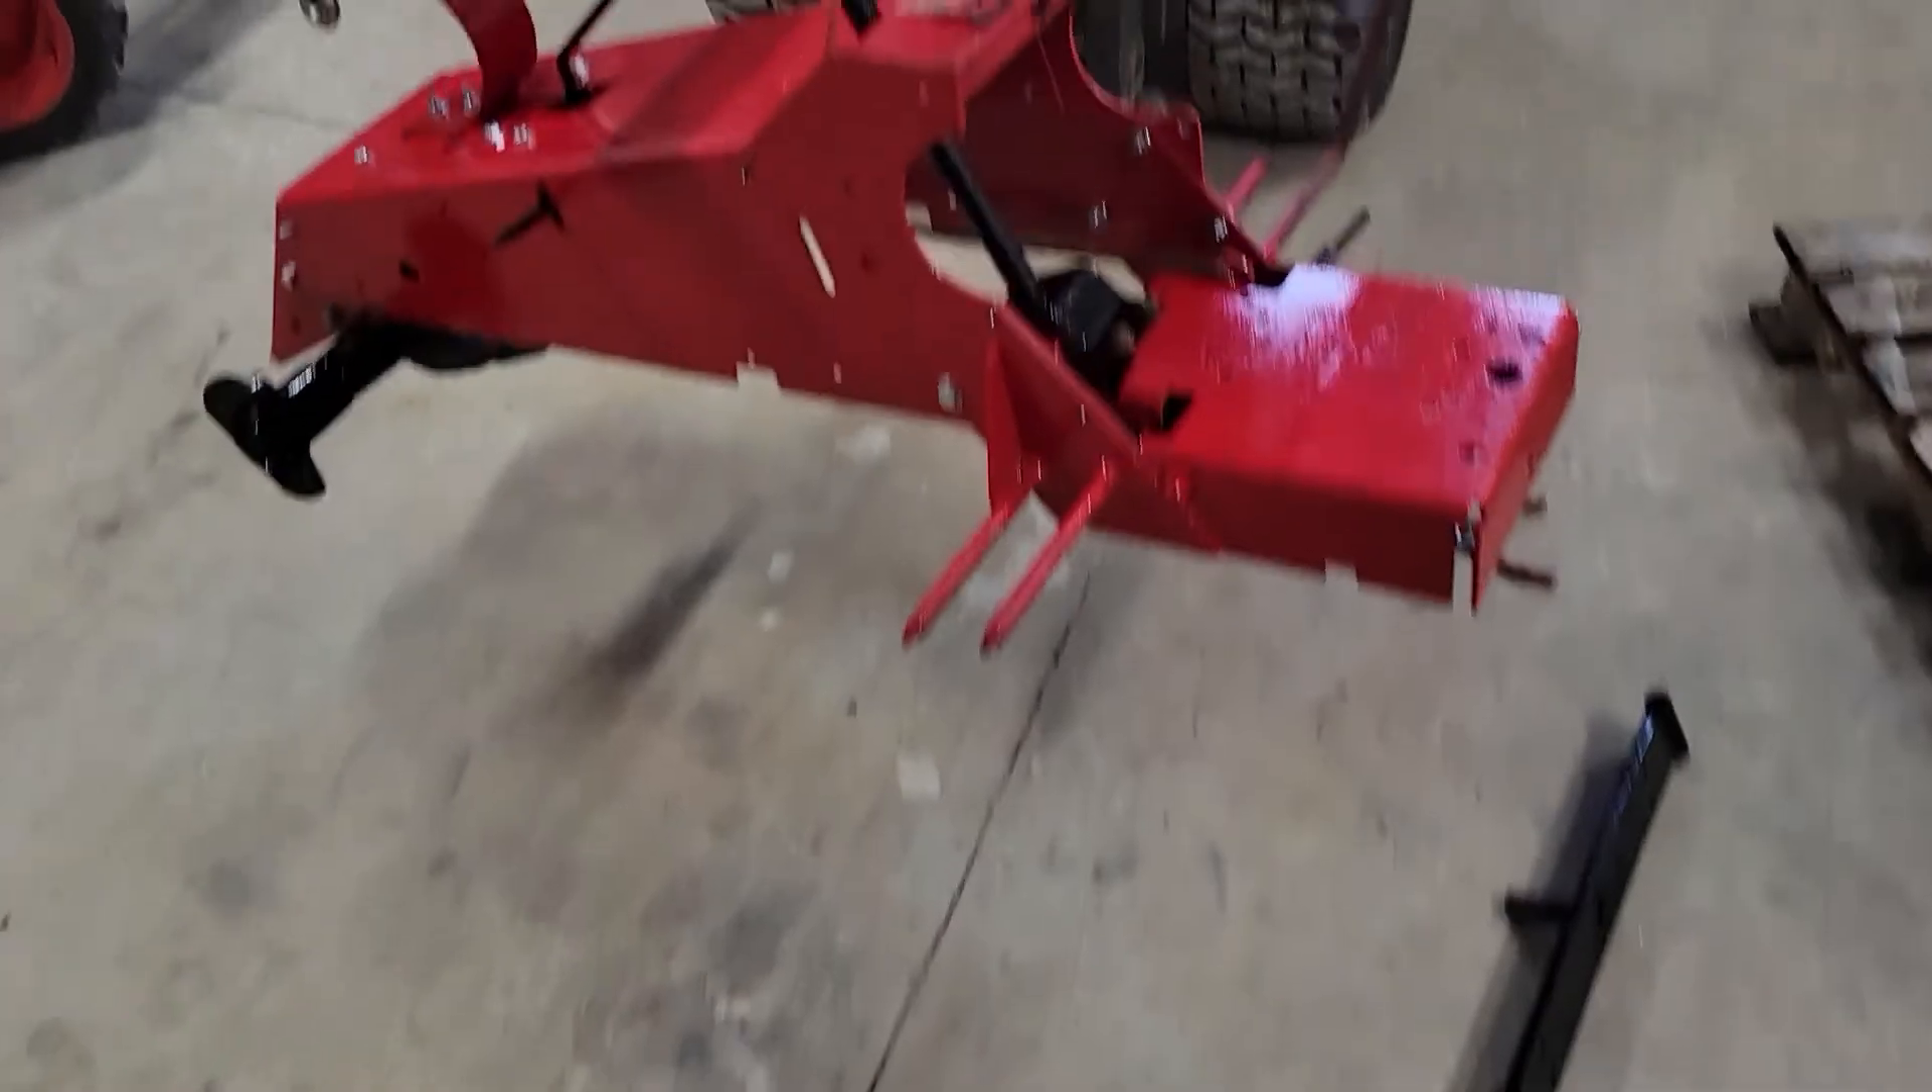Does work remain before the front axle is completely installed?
Yes.